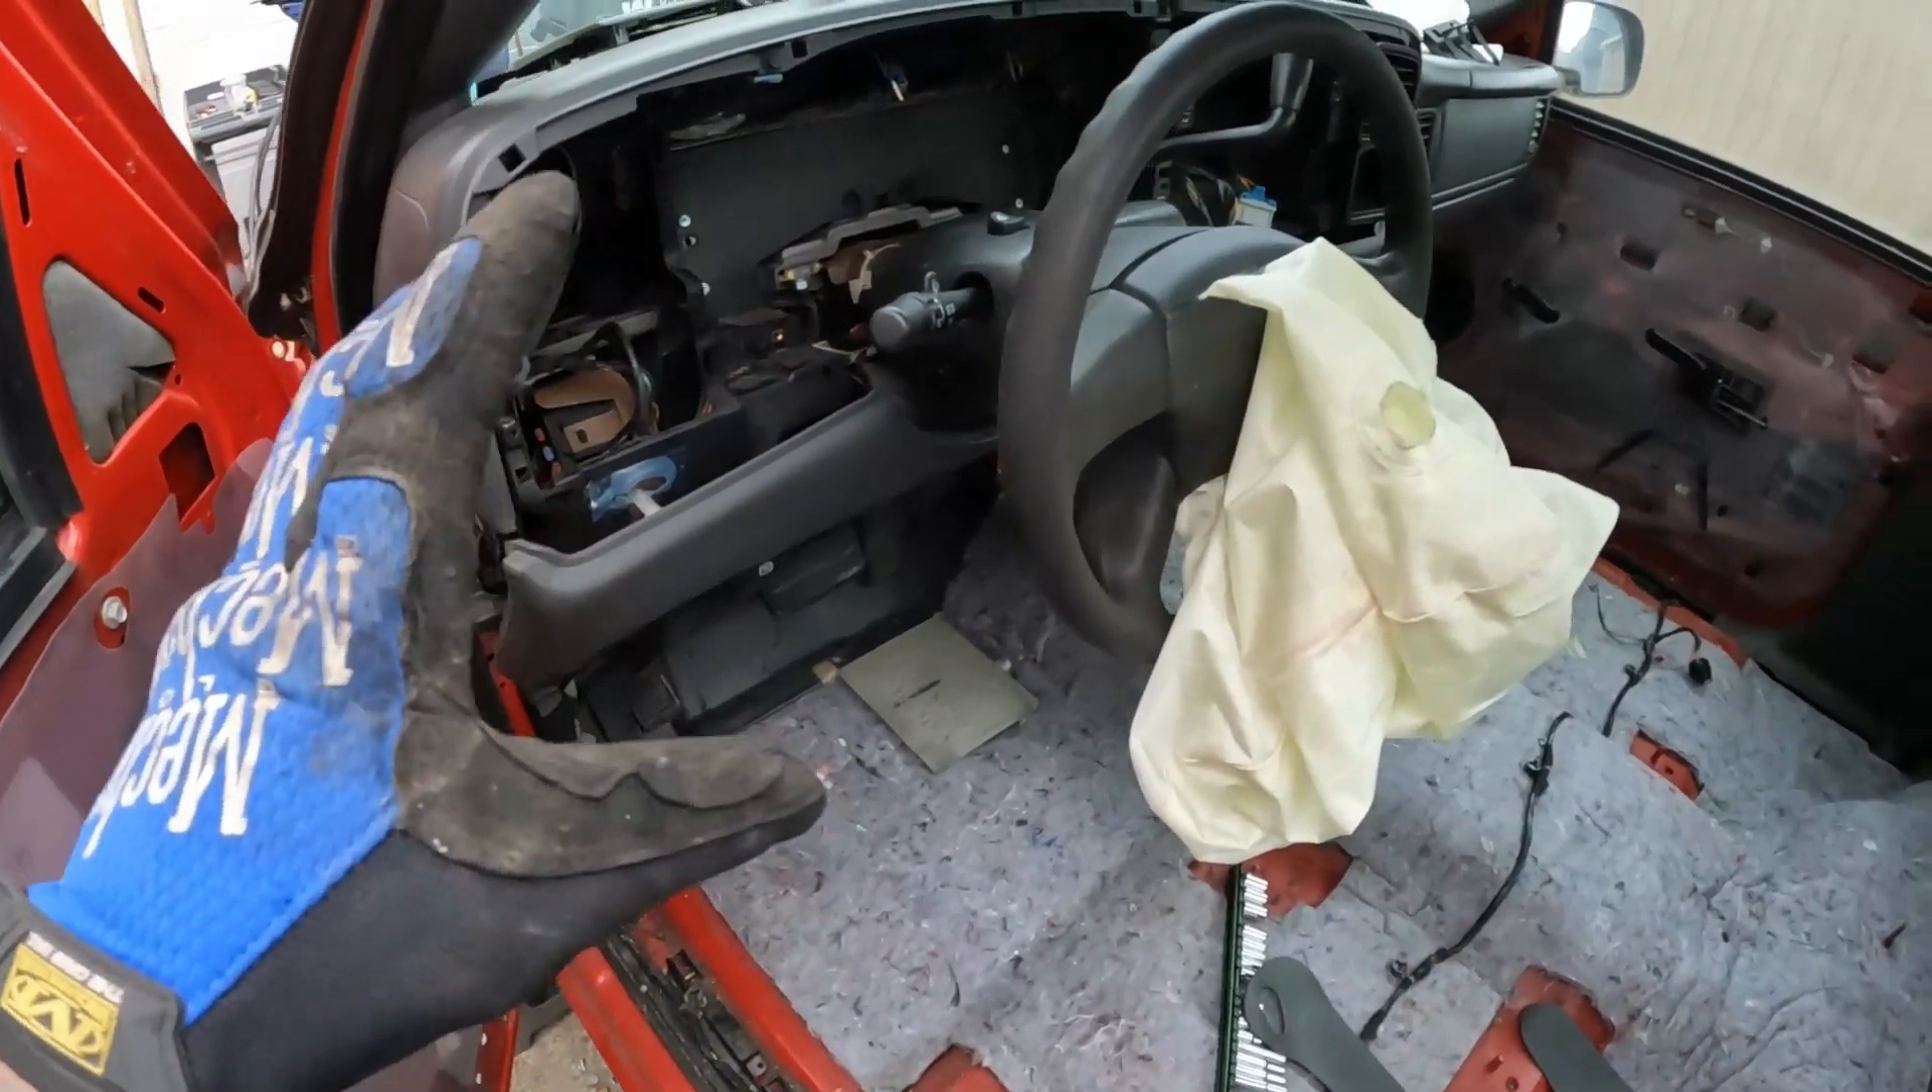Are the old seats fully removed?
Yes.